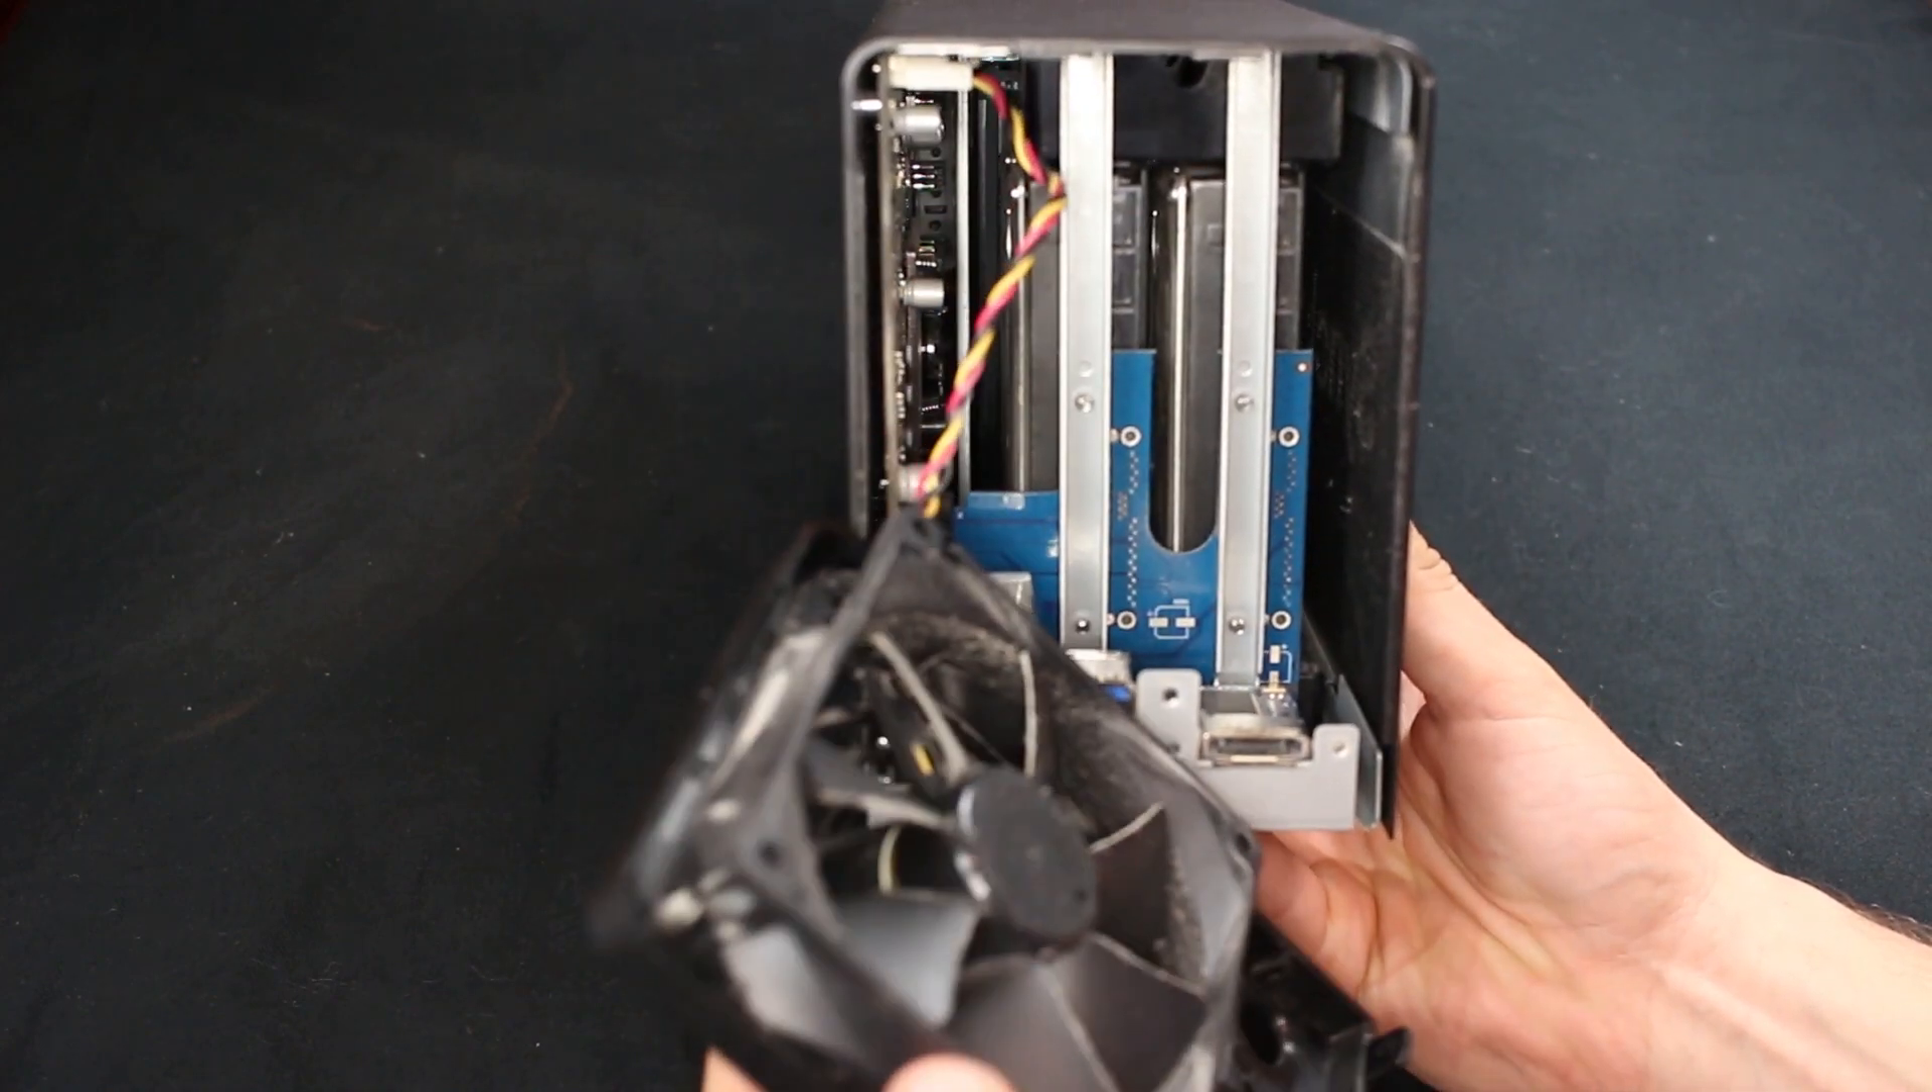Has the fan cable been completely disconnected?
No.